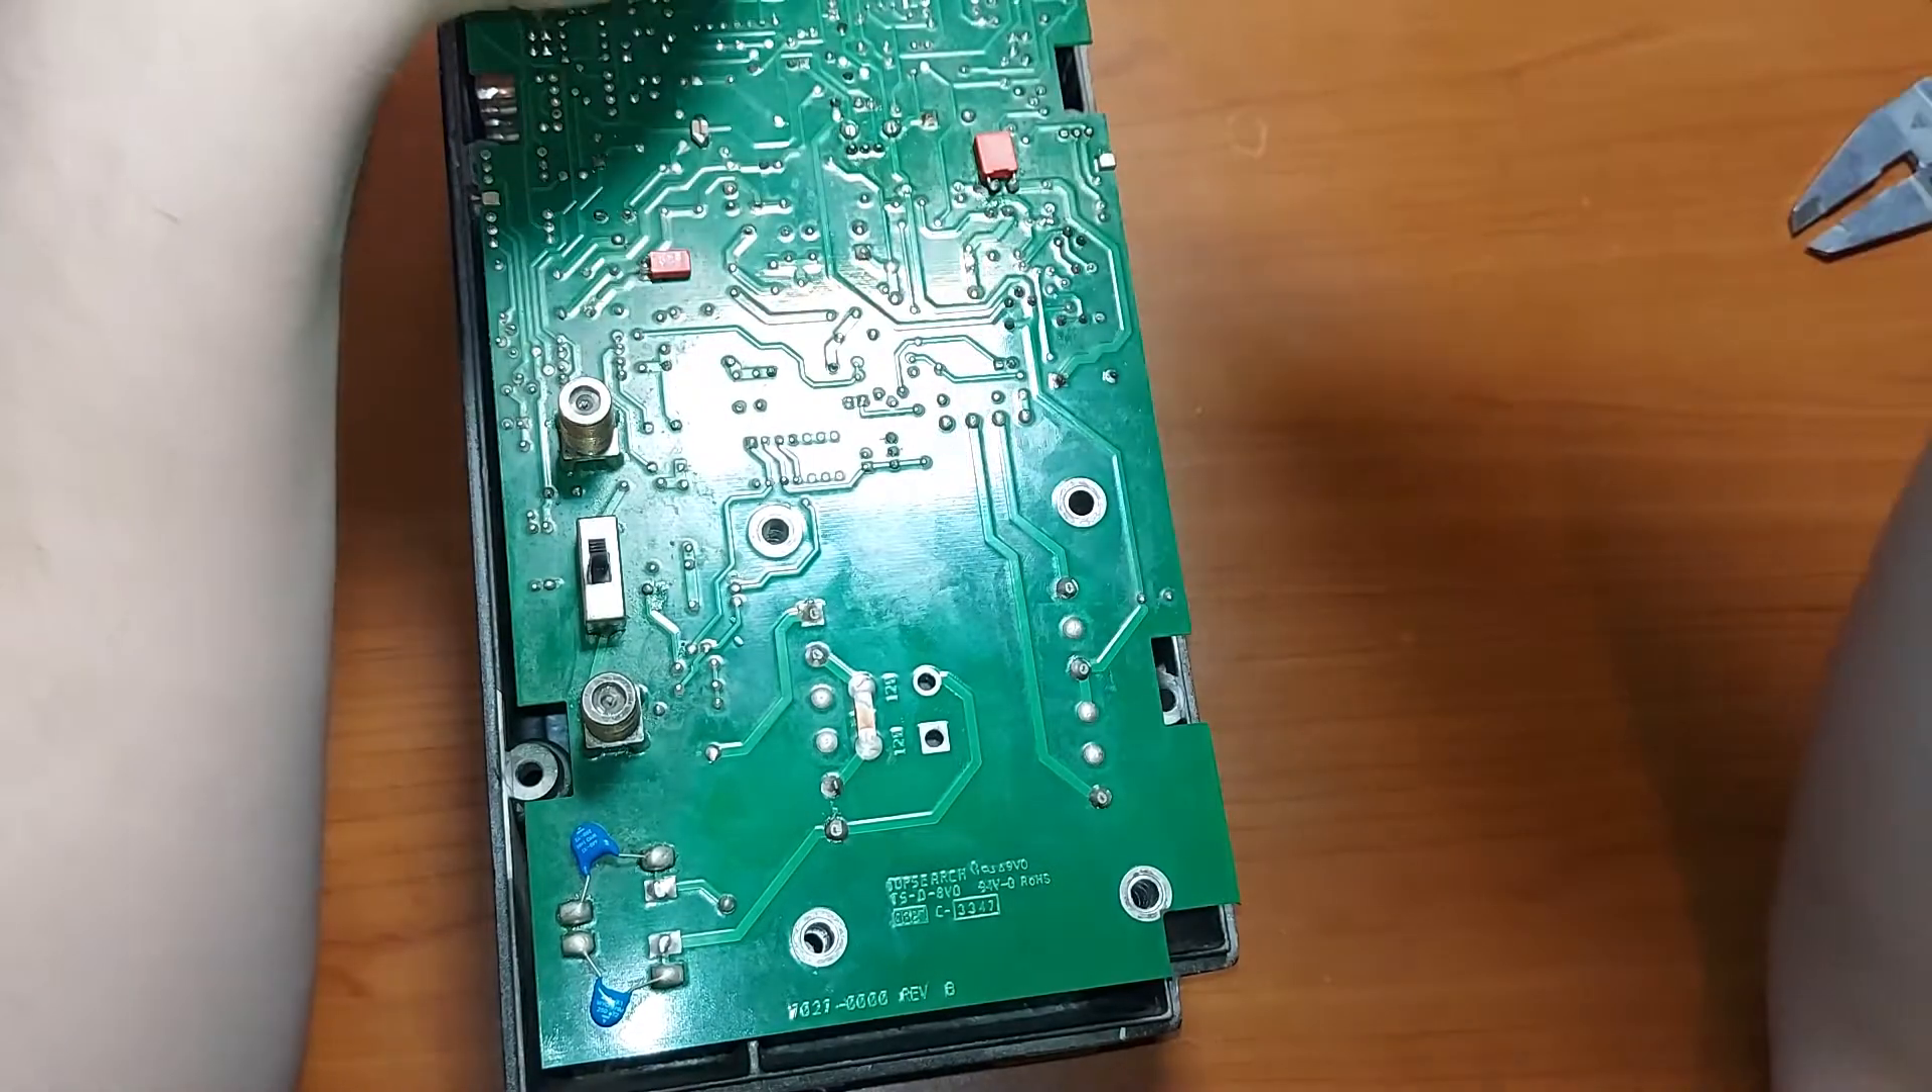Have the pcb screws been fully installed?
No.